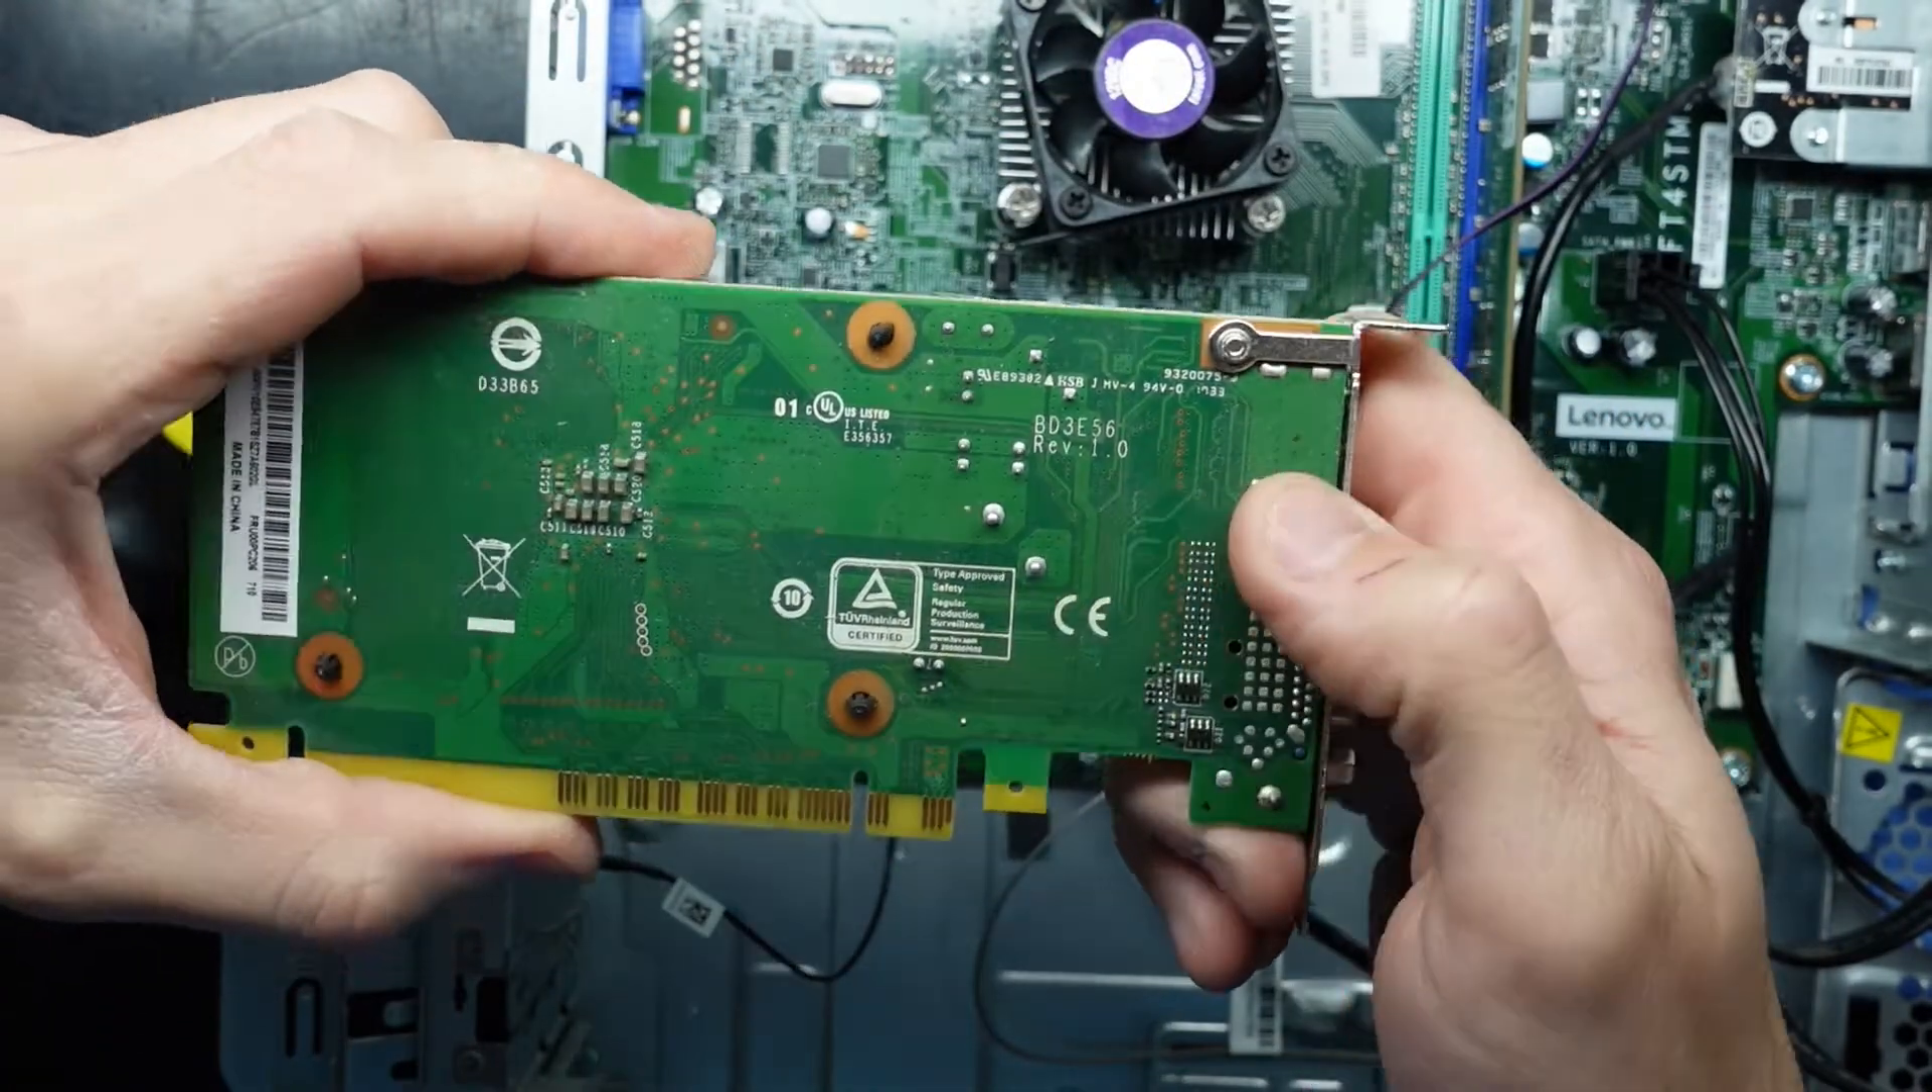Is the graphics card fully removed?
Yes.